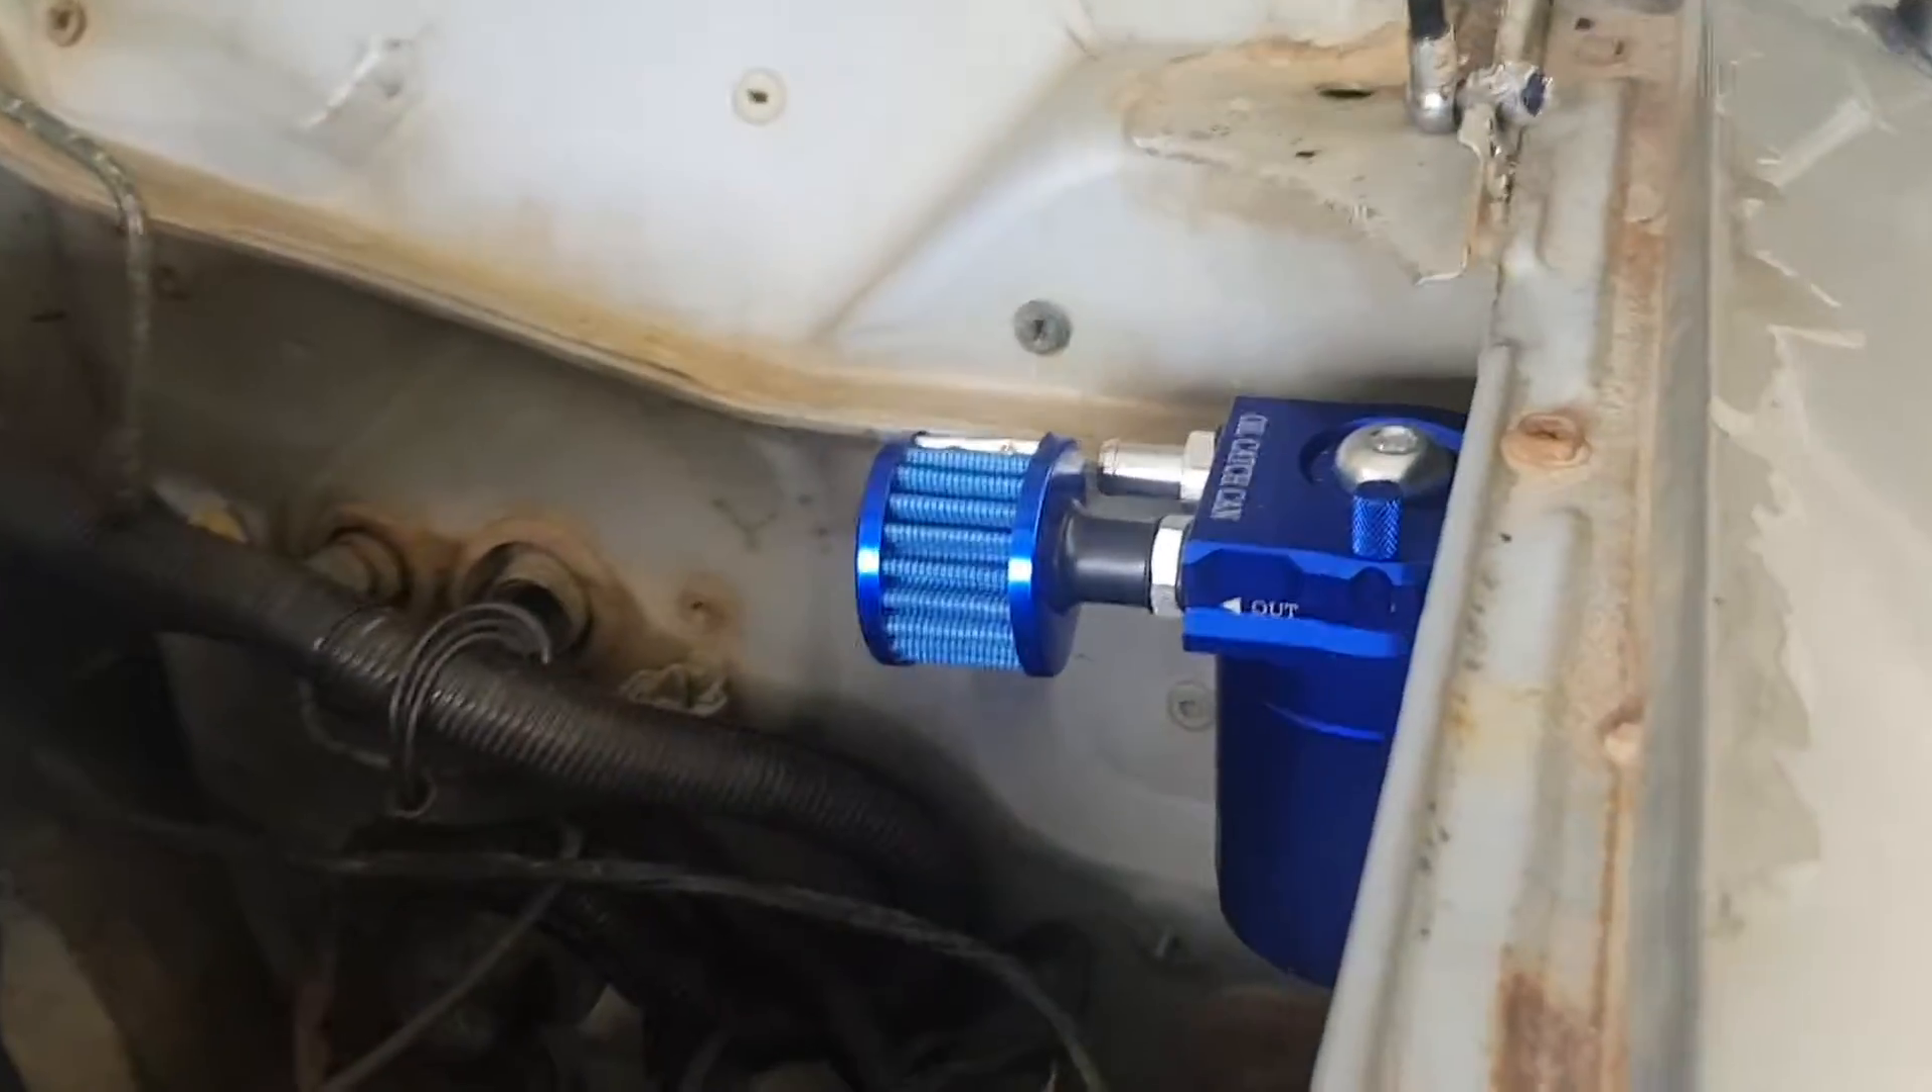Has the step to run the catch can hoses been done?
No.